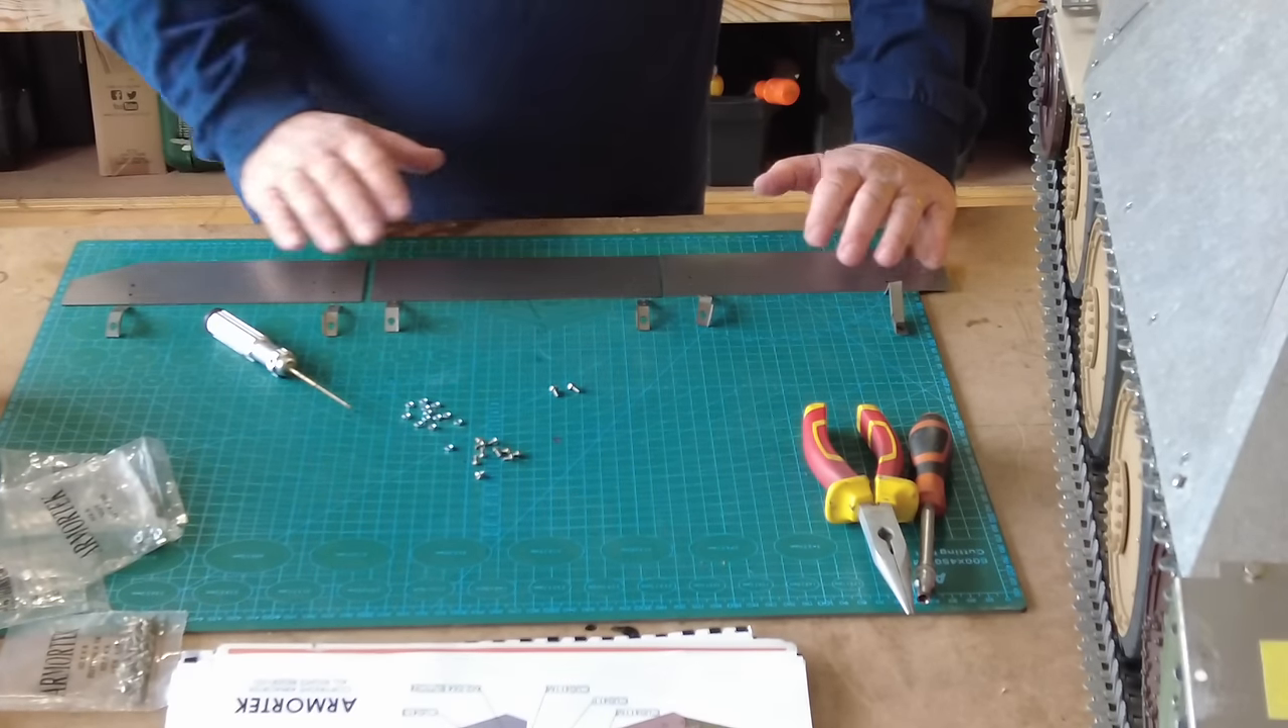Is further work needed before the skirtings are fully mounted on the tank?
Yes.